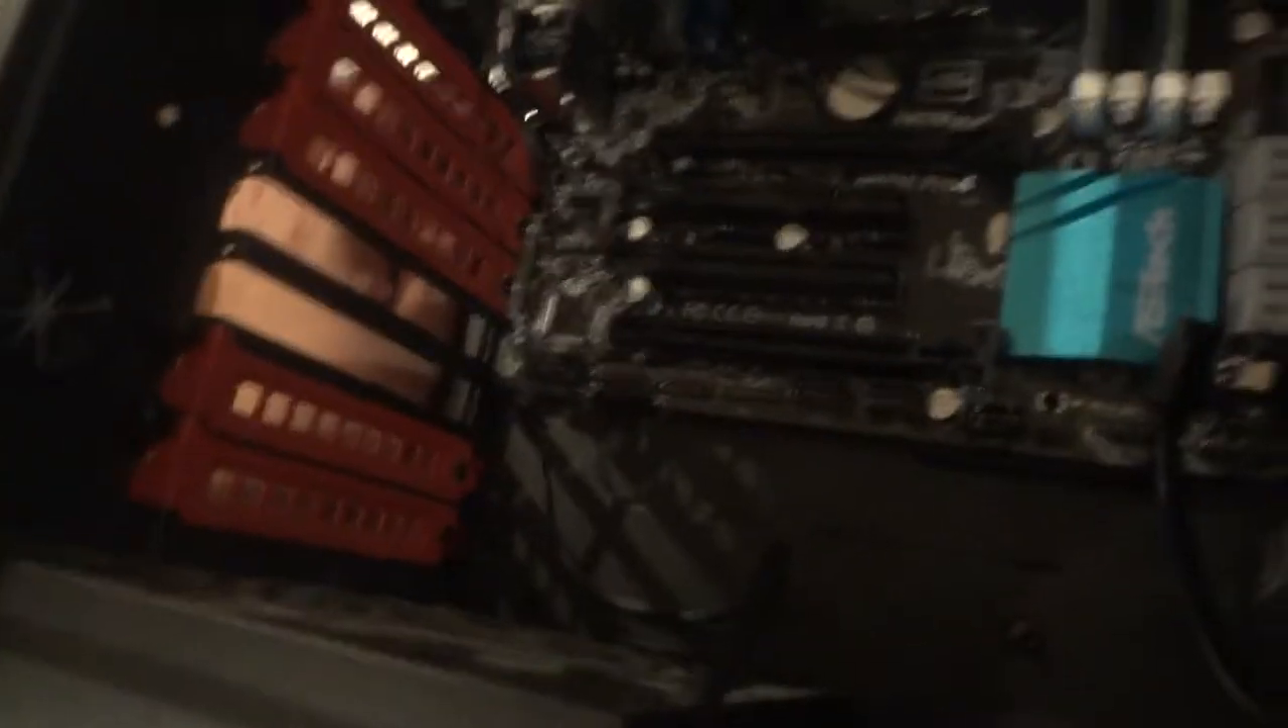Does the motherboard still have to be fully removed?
Yes.